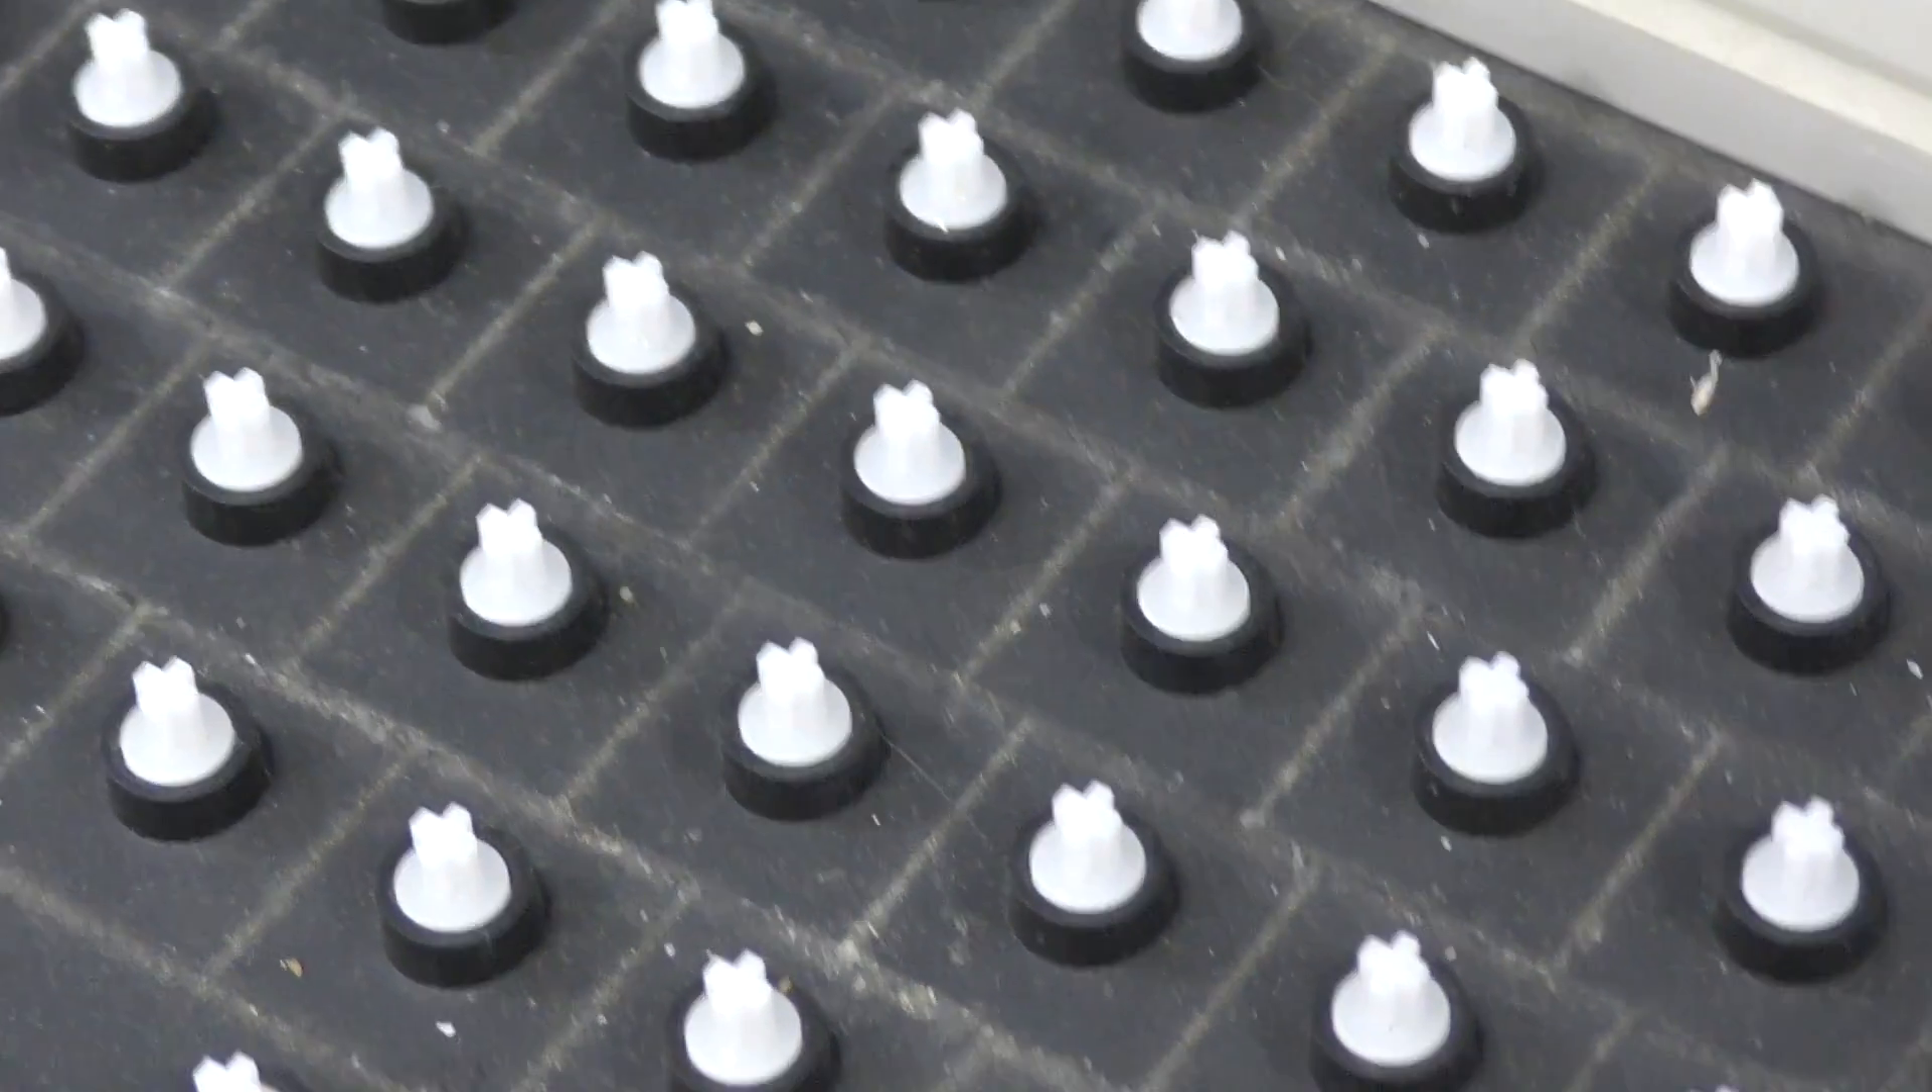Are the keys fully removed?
Yes.